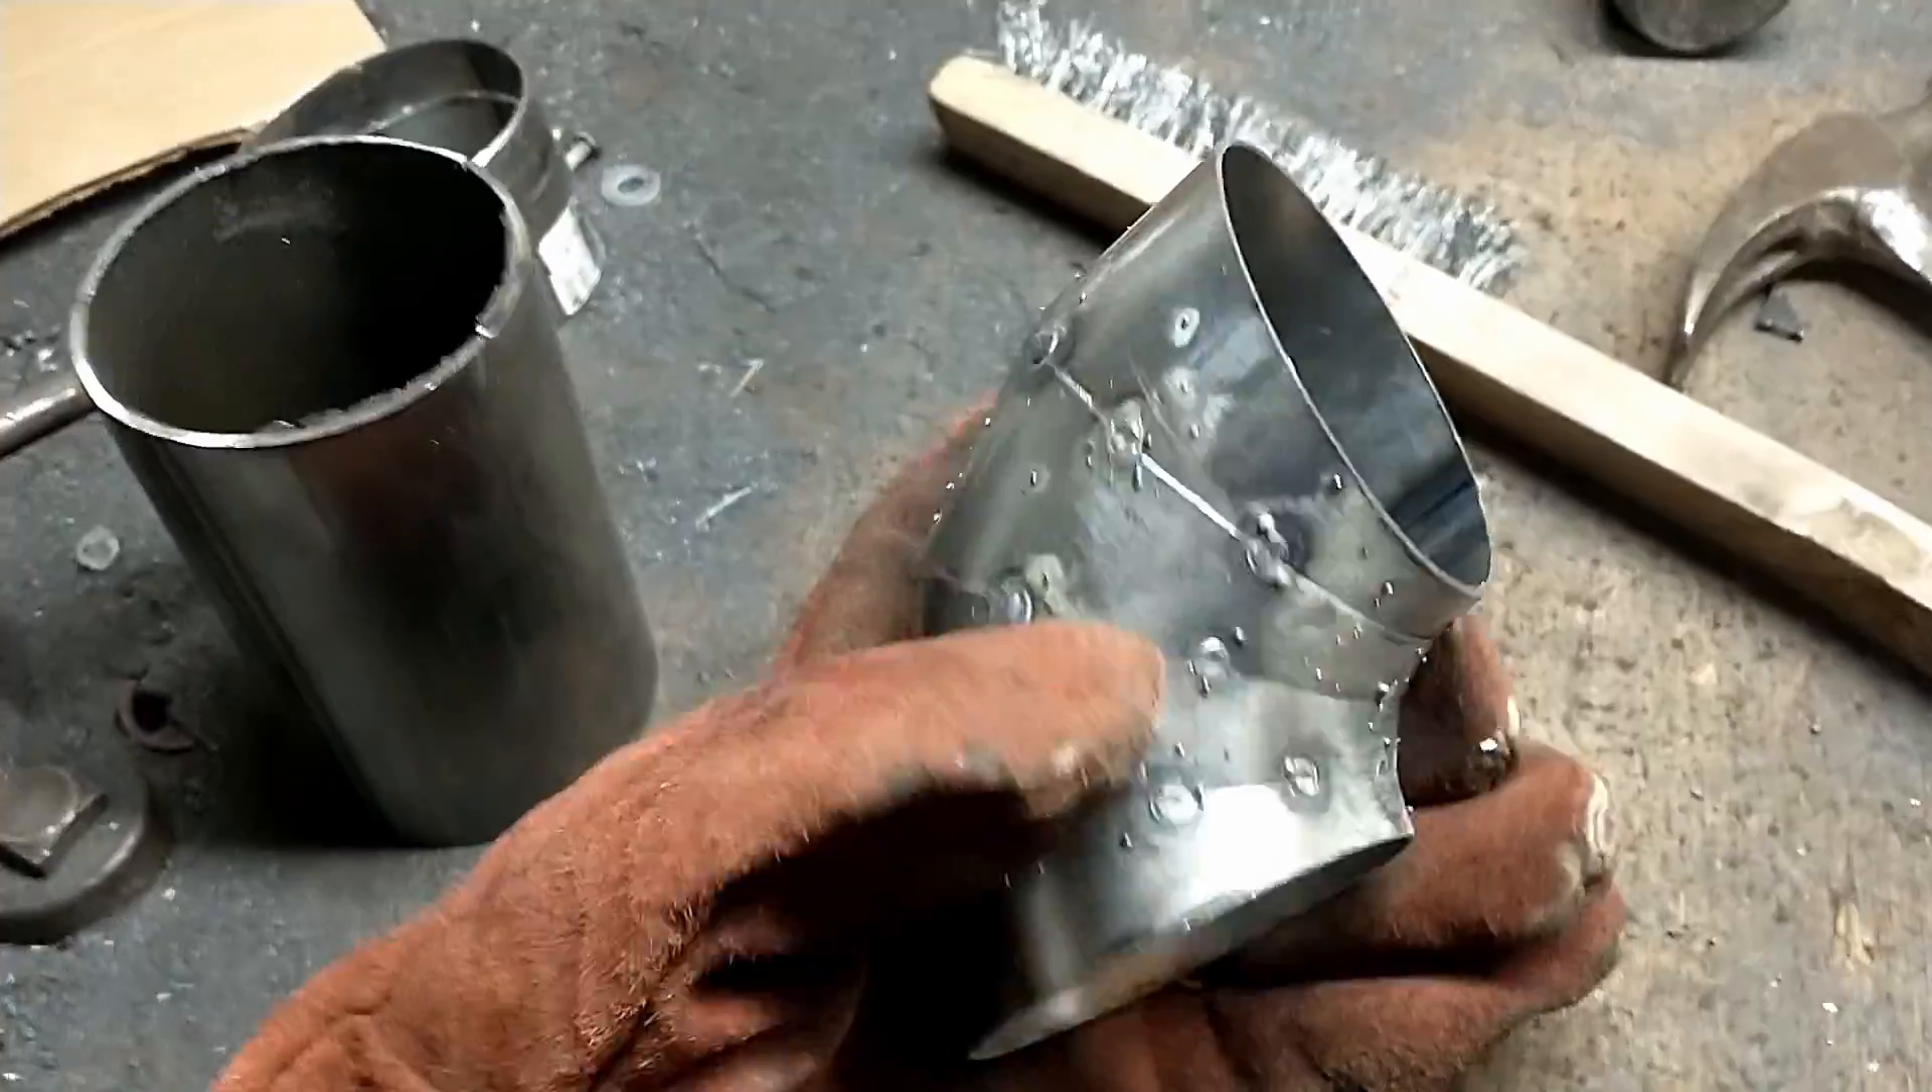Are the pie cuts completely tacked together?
Yes.